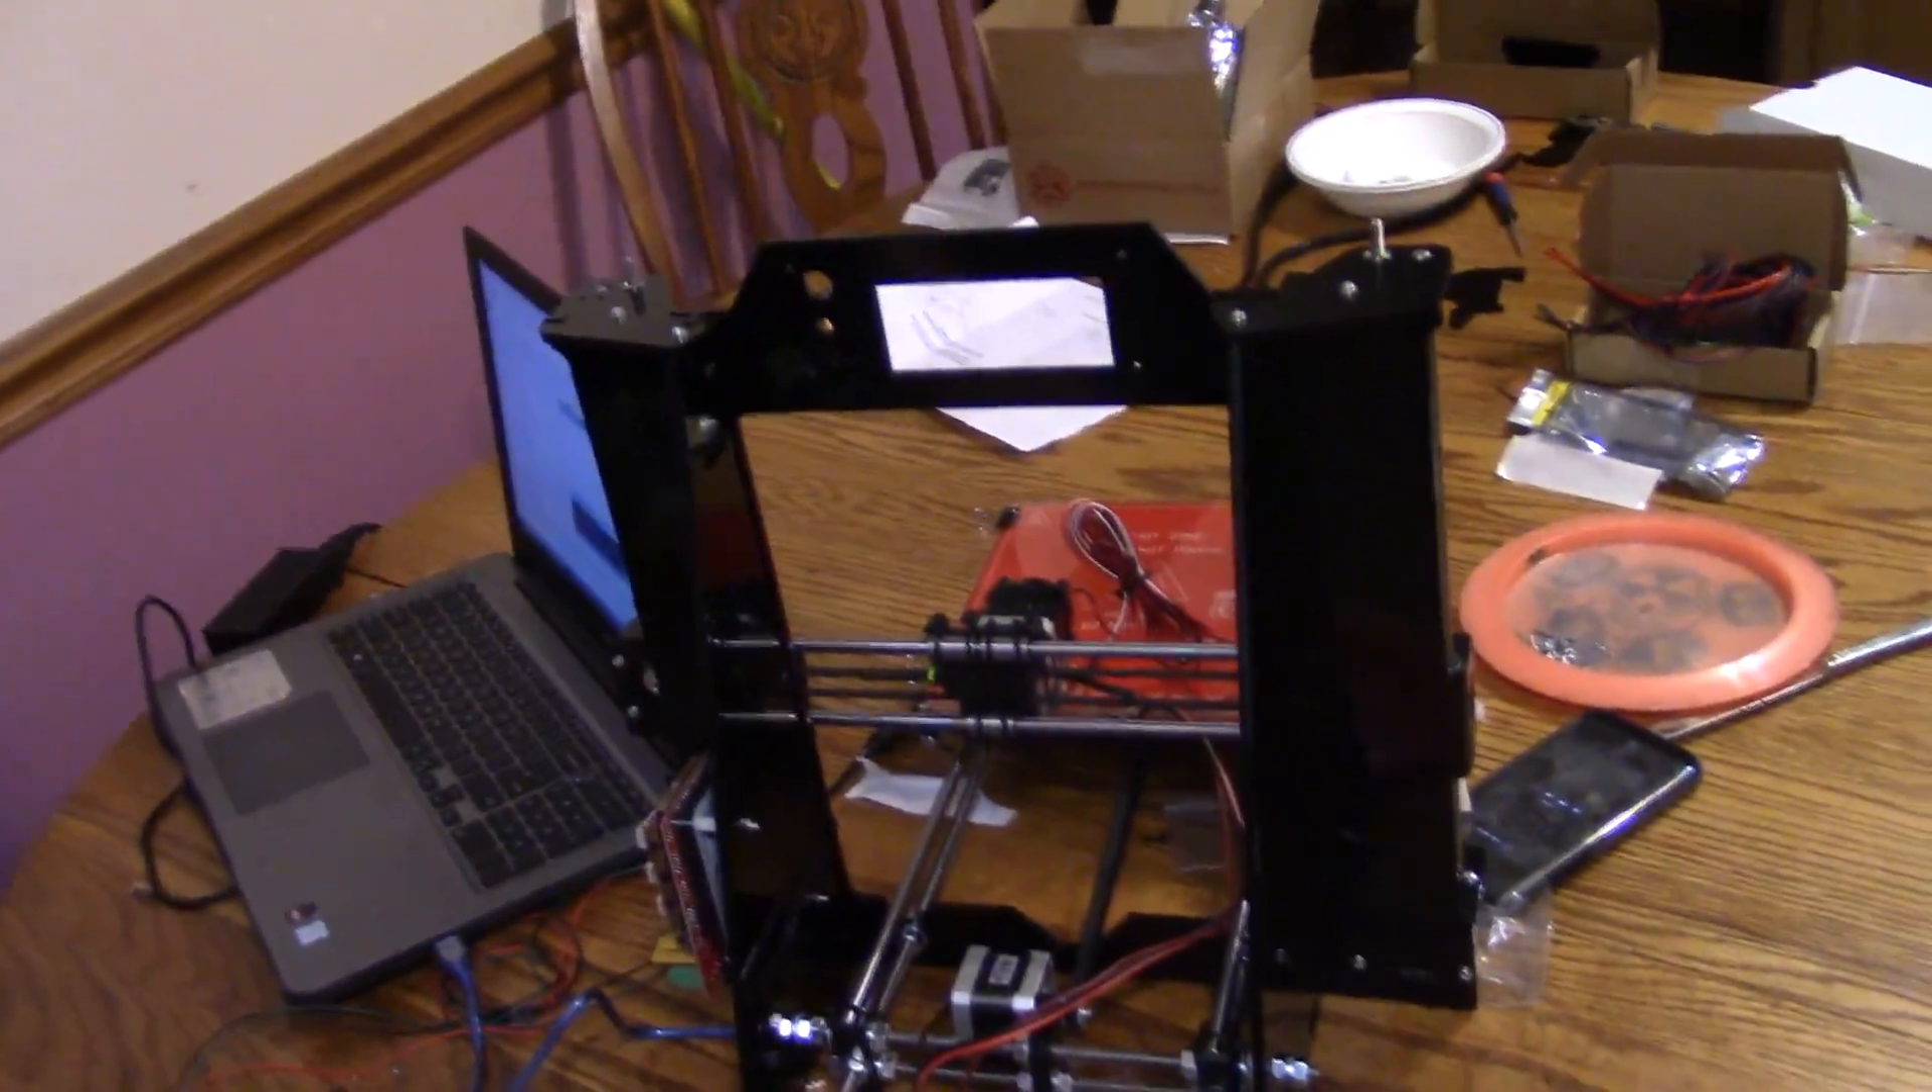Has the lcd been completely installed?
No.